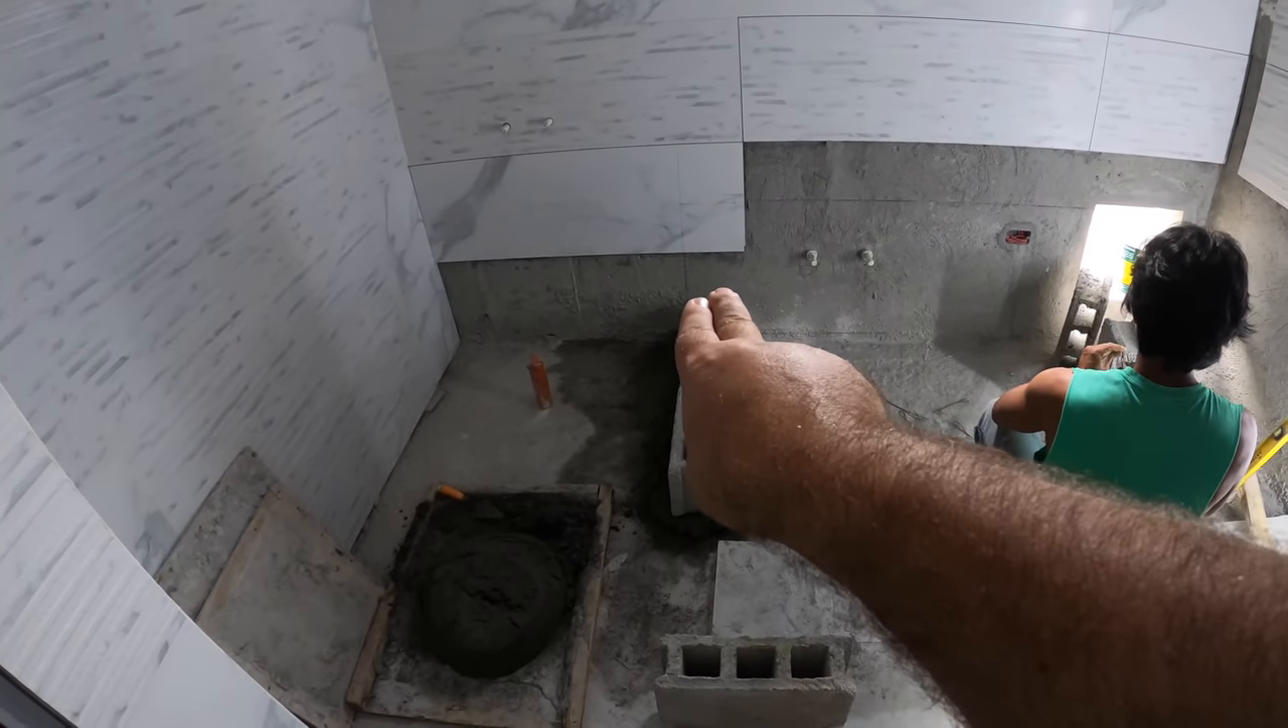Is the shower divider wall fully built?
No.